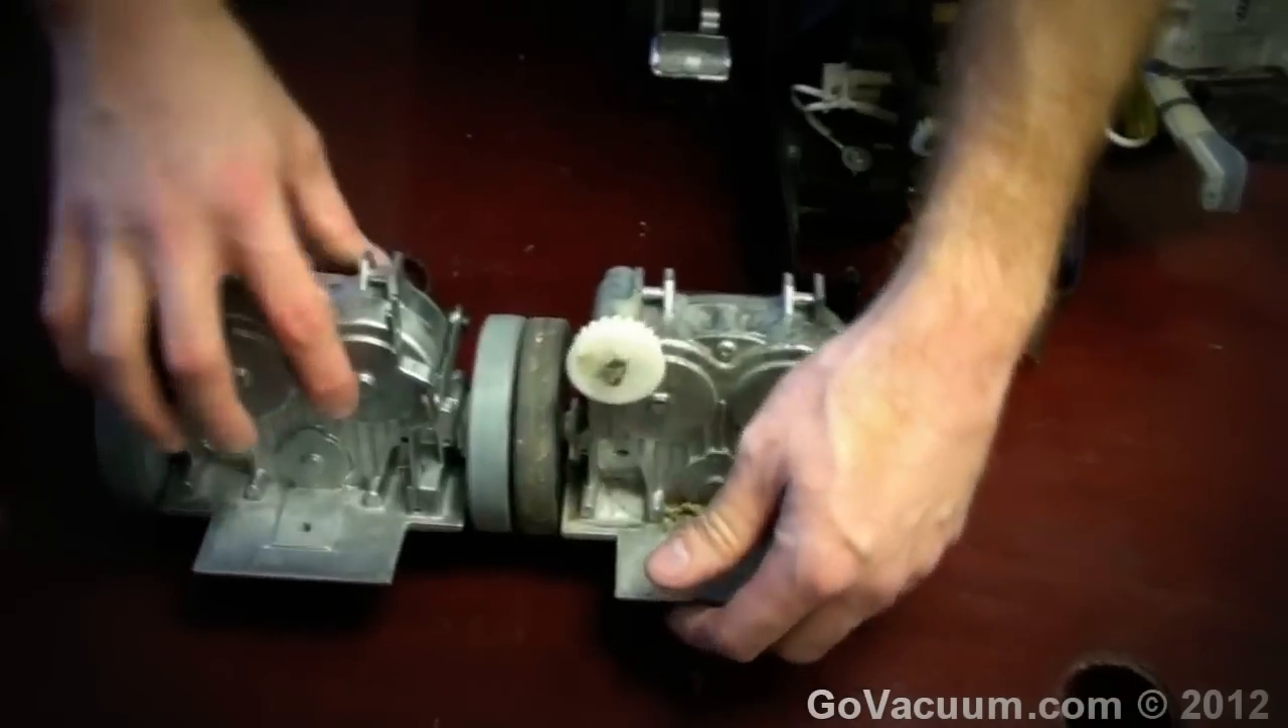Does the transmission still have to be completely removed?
No.